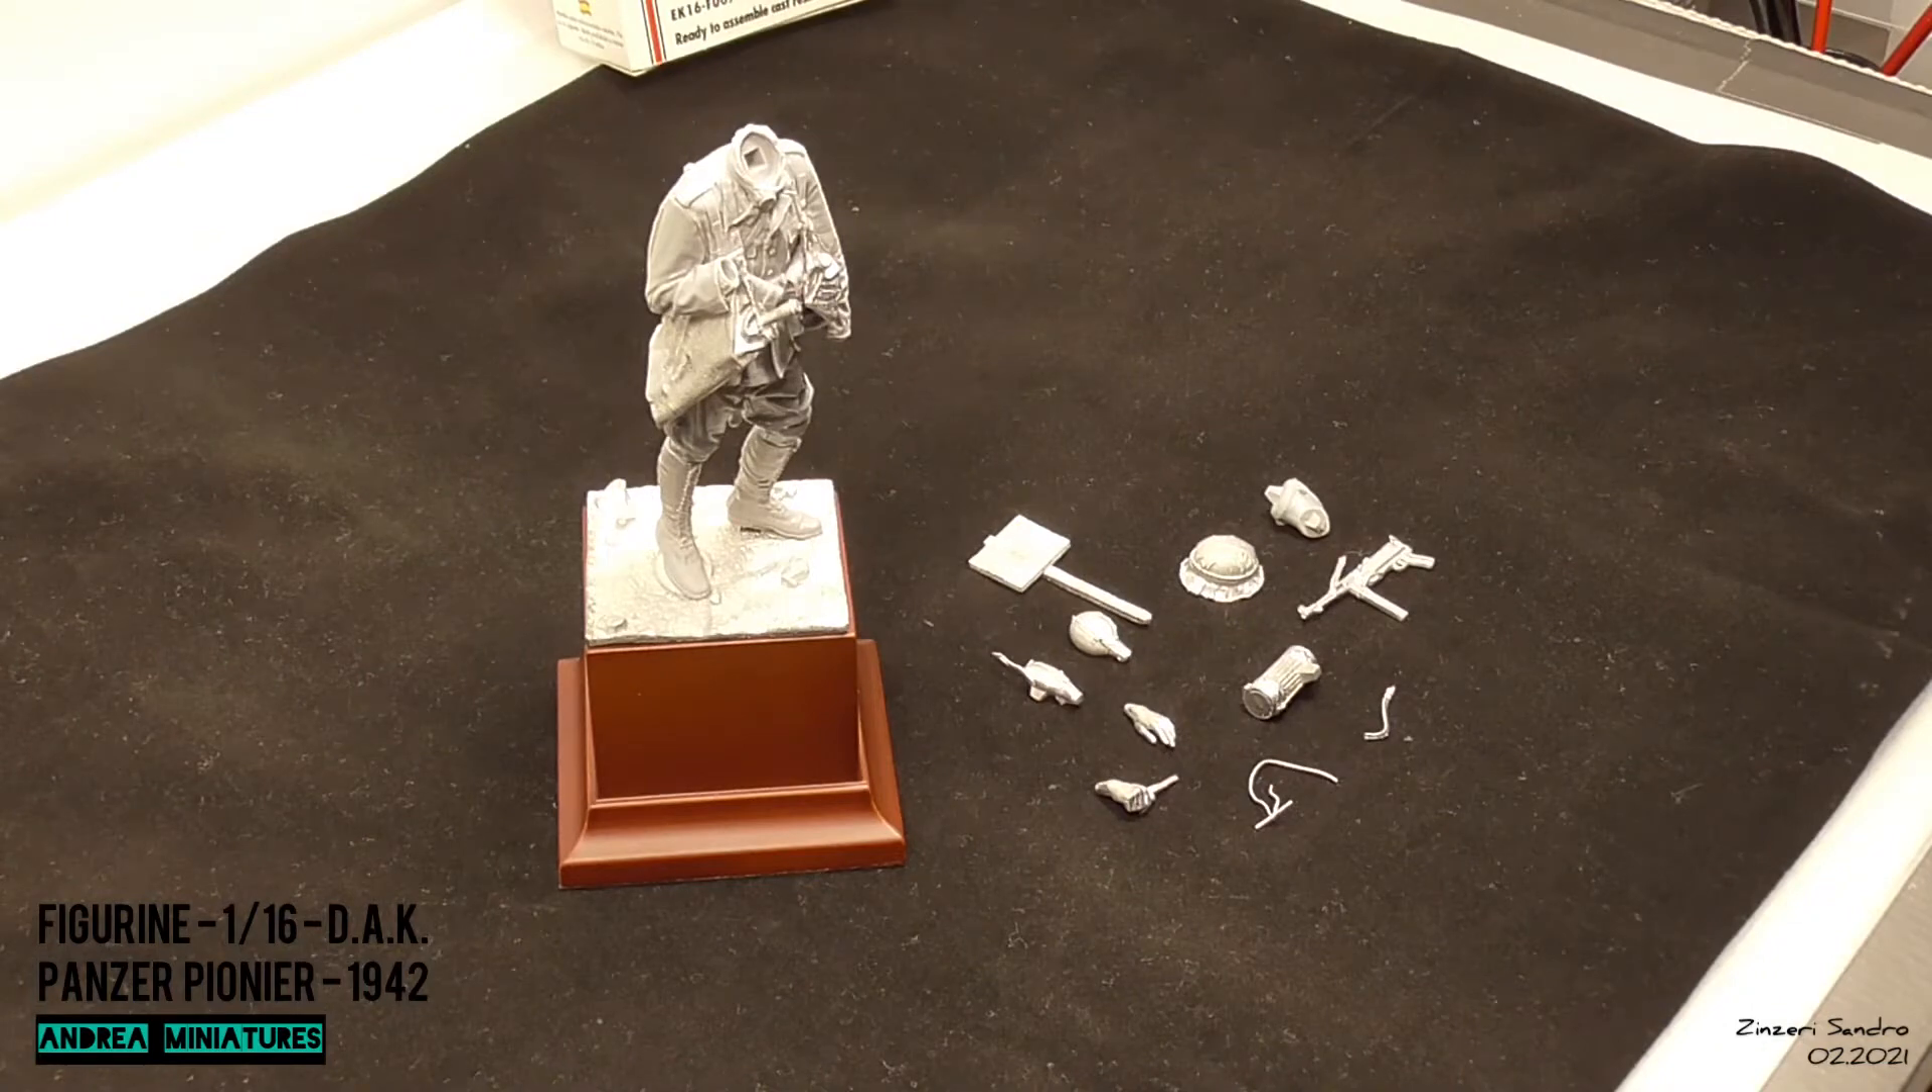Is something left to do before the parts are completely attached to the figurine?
Yes.